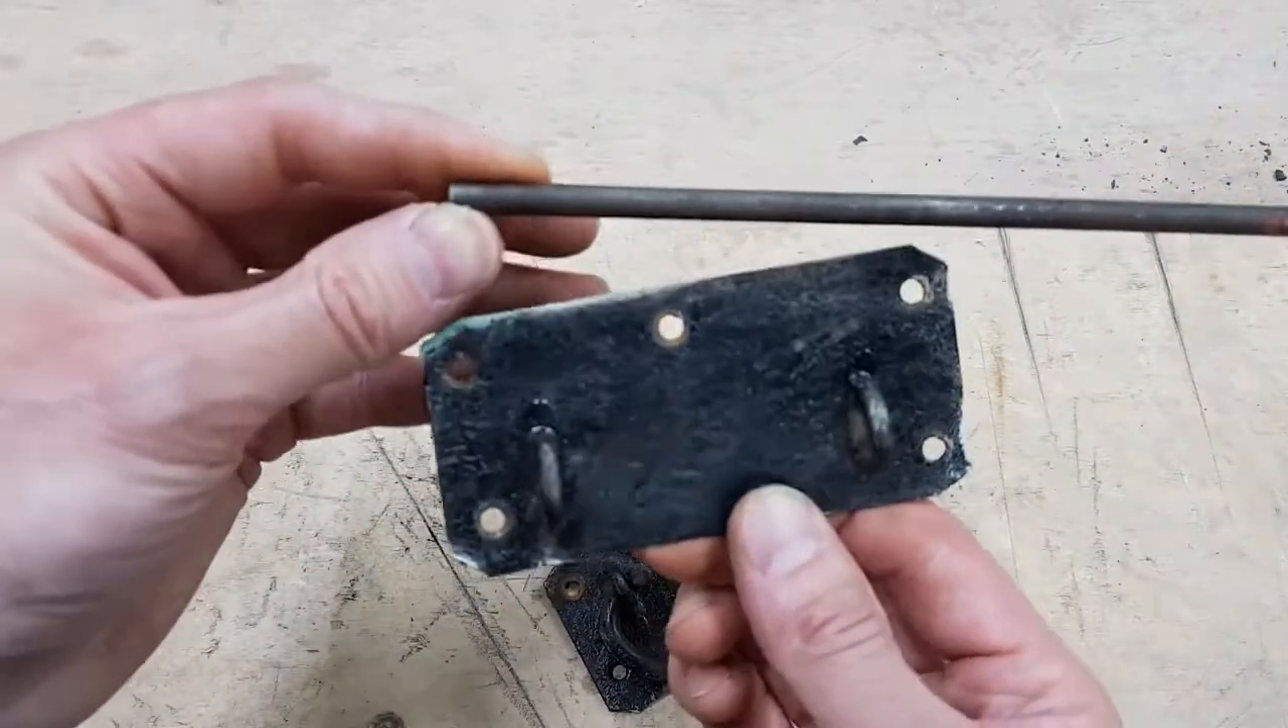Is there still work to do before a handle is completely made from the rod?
Yes.